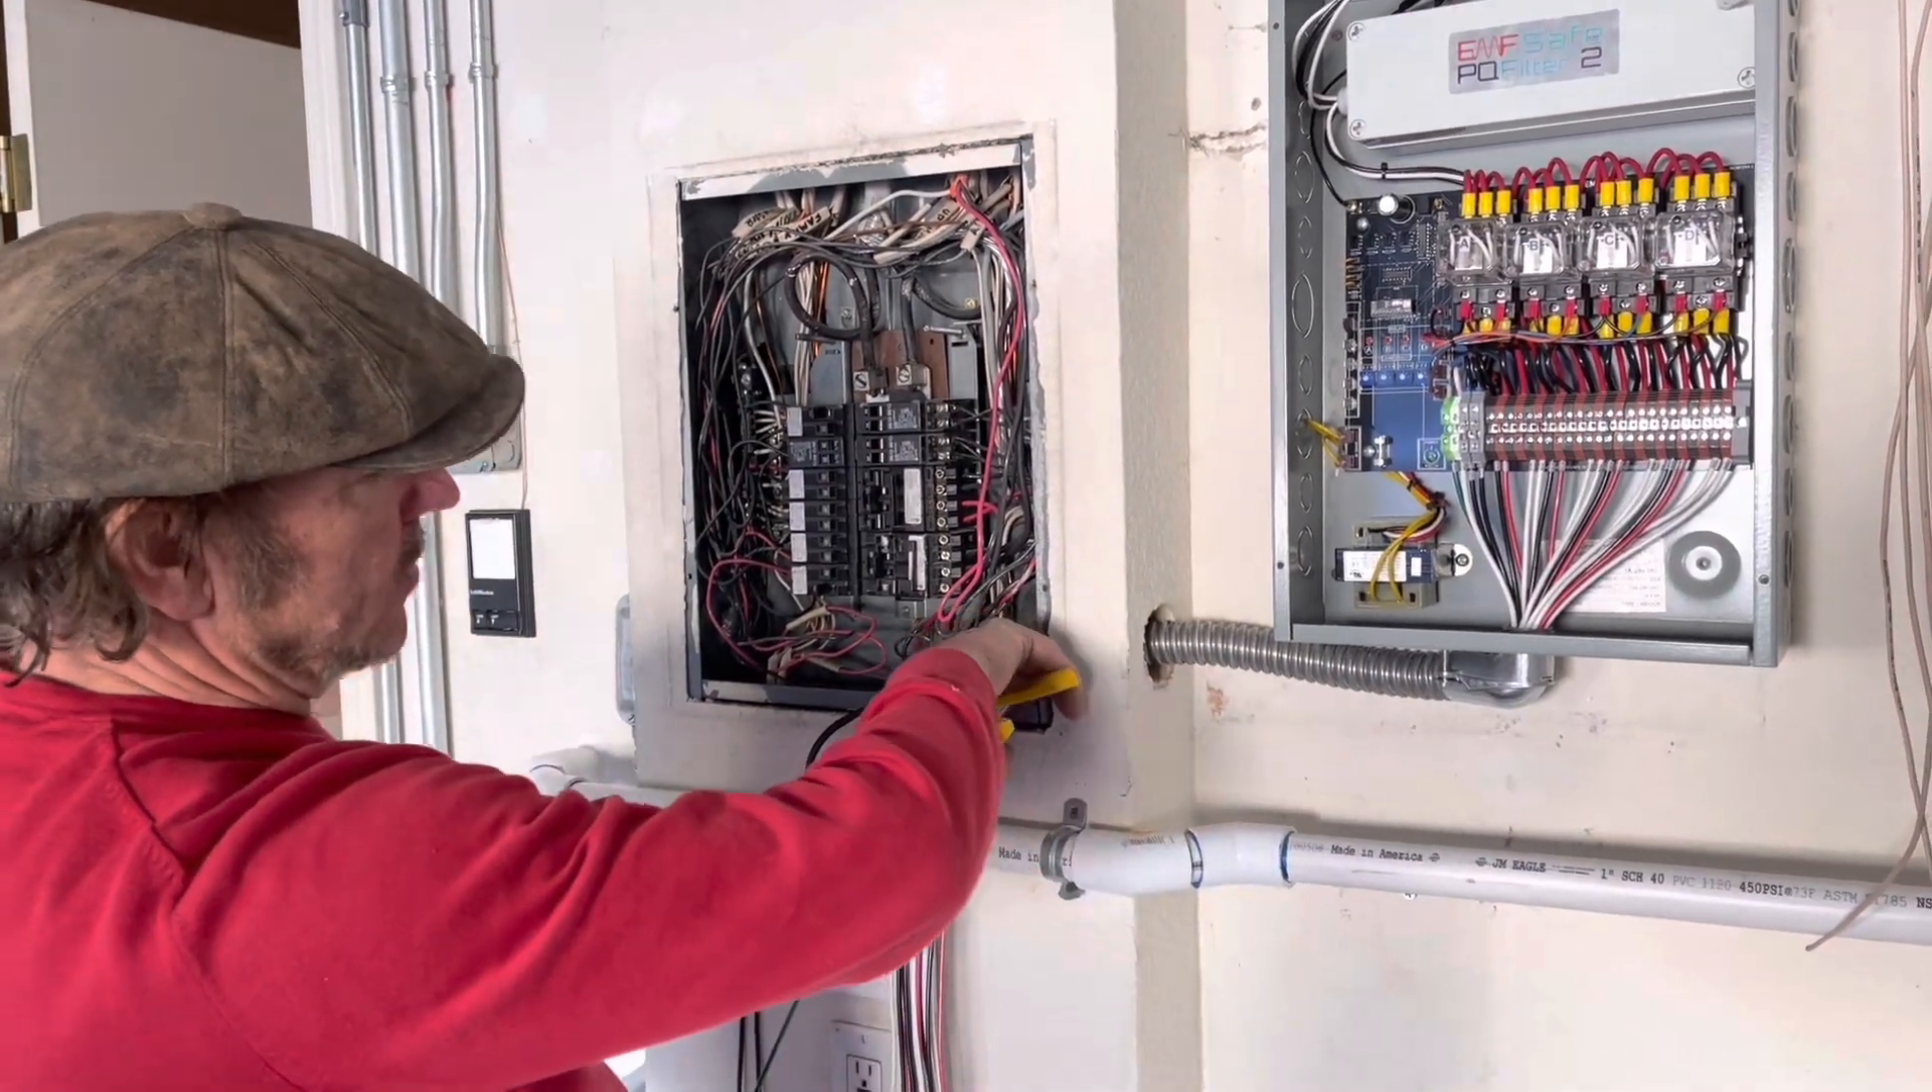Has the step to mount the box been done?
Yes.